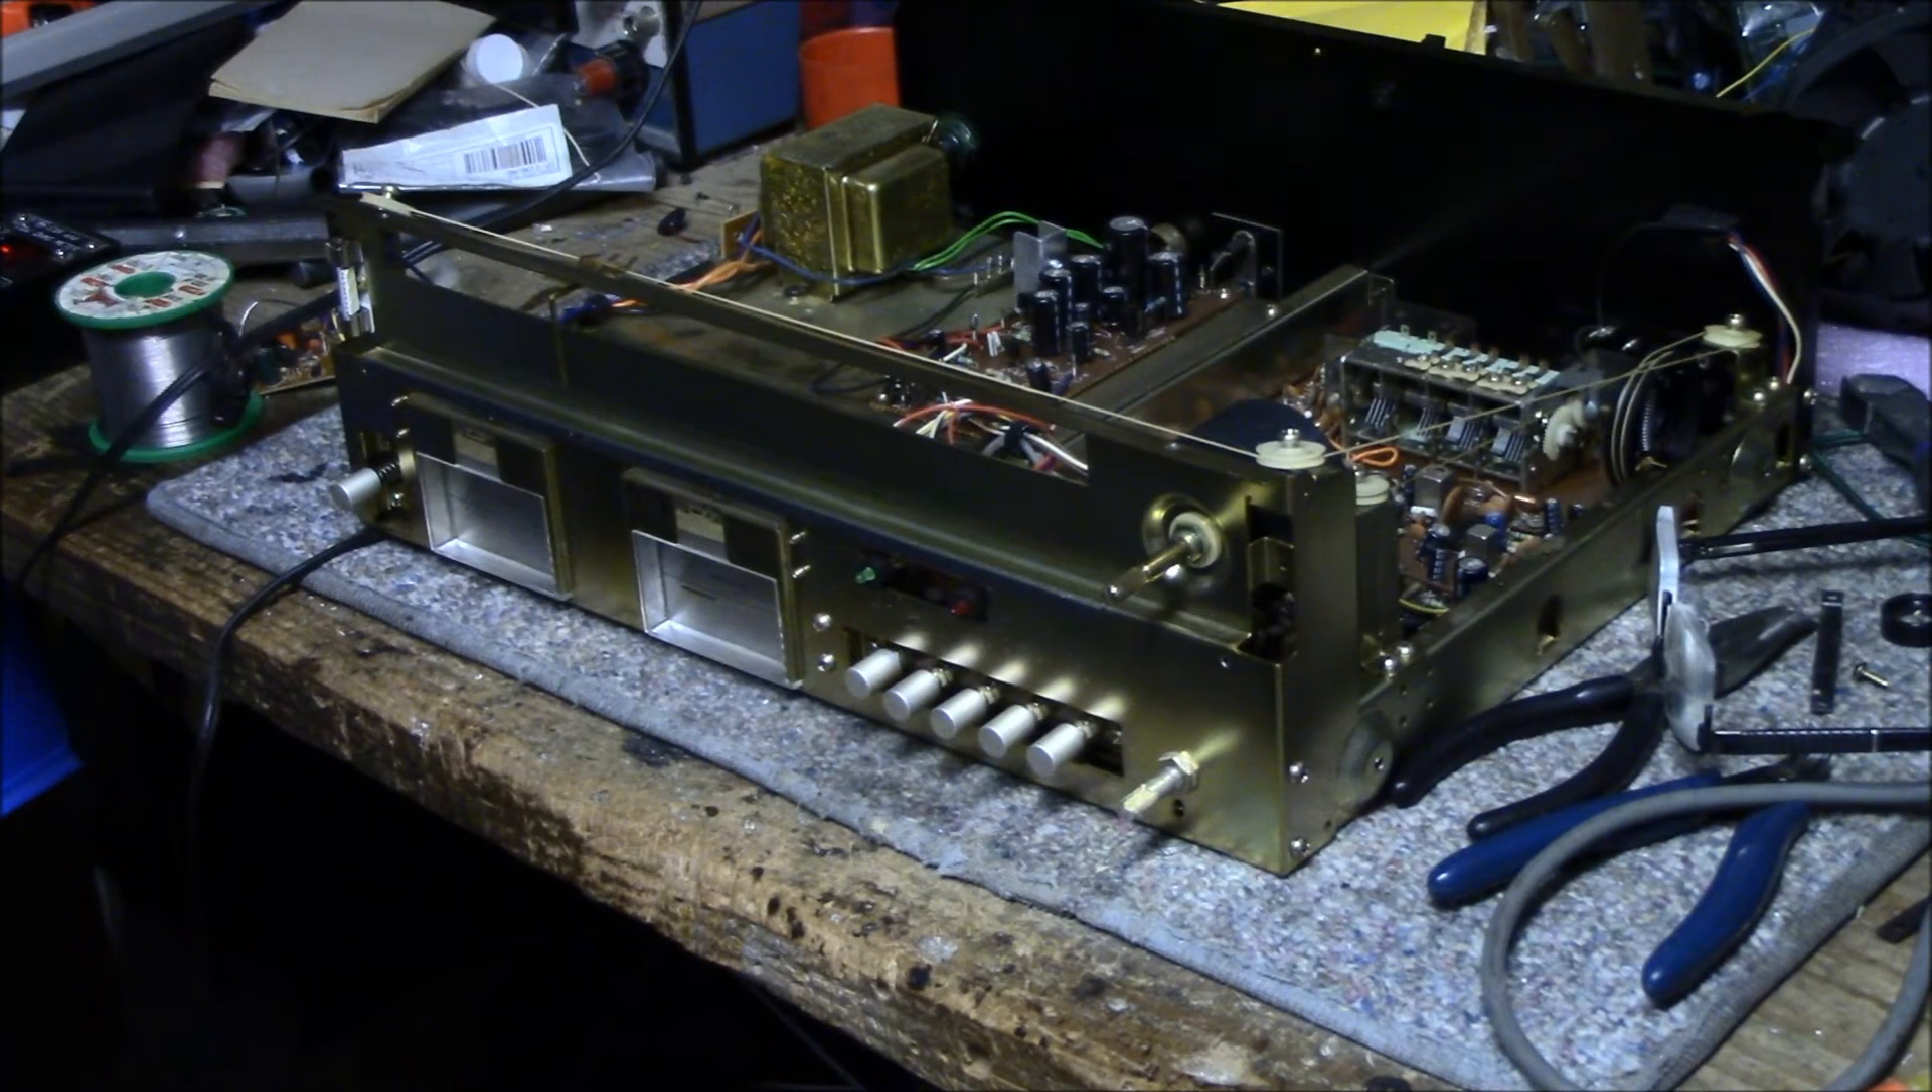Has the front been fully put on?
No.